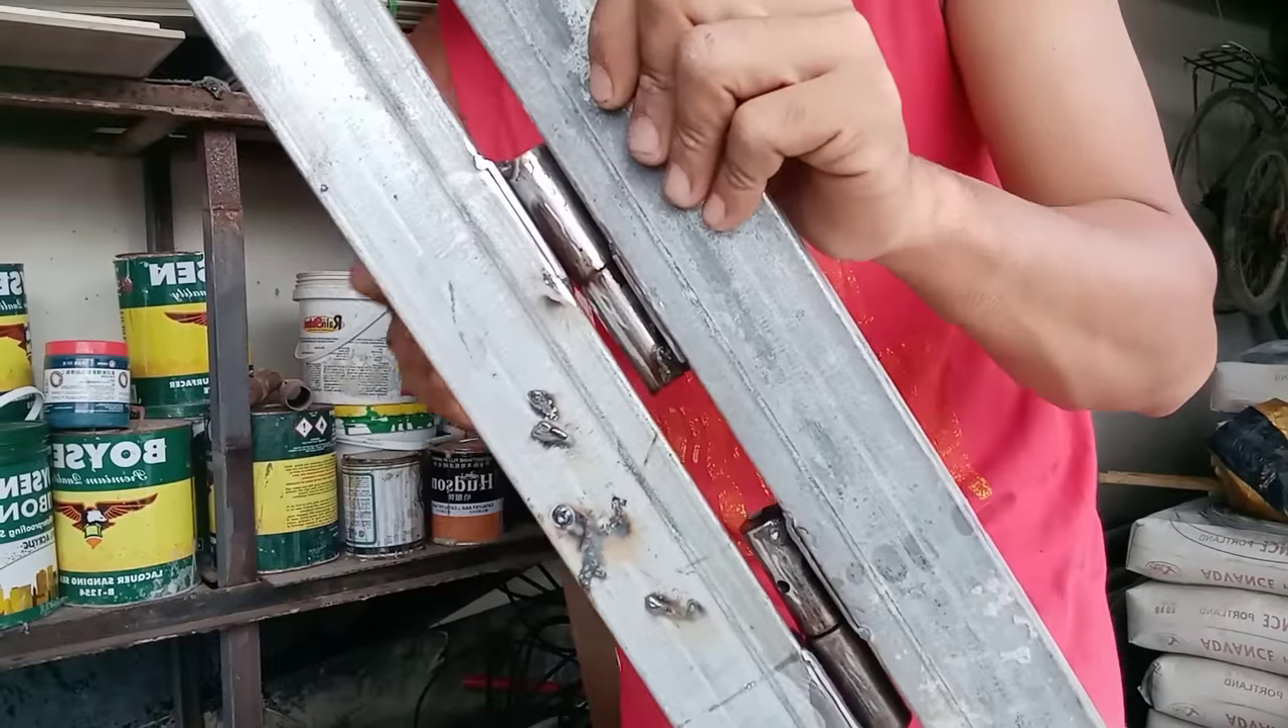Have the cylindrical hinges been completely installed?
Yes.